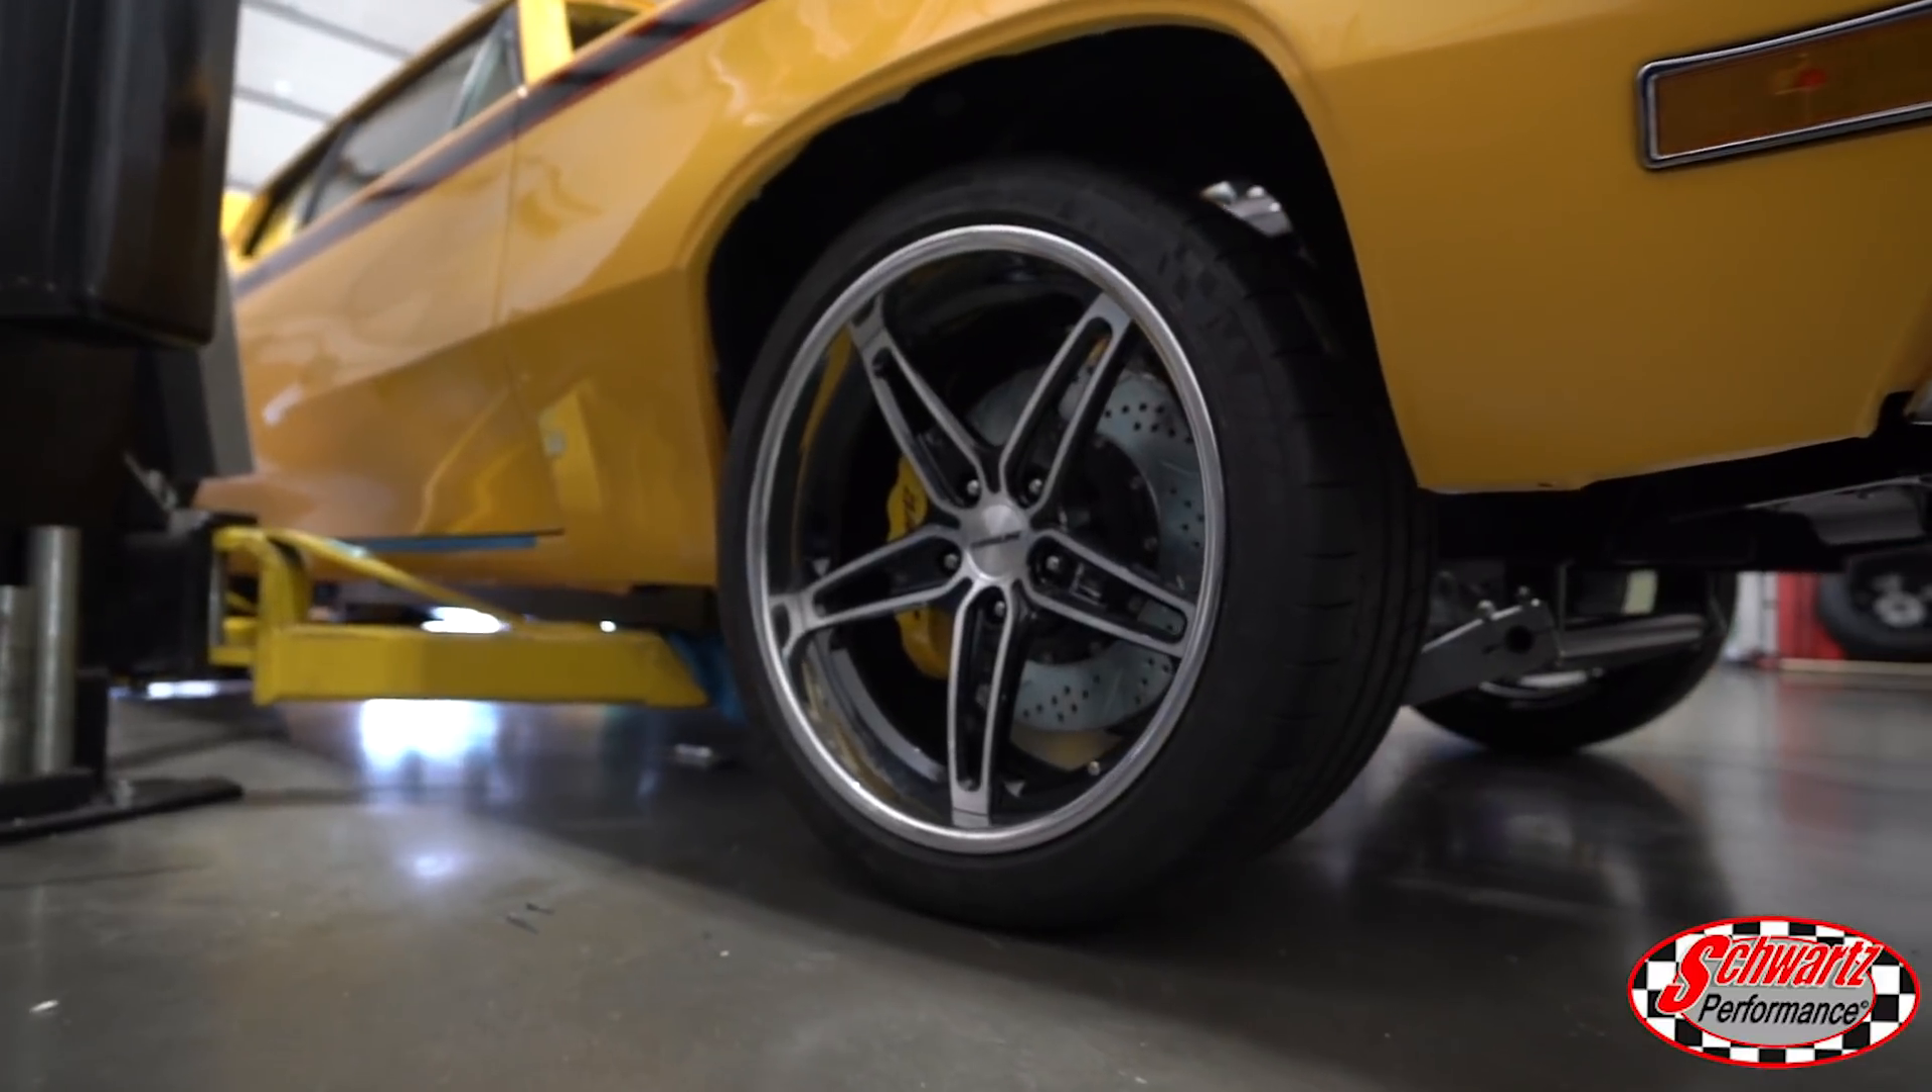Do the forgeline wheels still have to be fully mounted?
No.